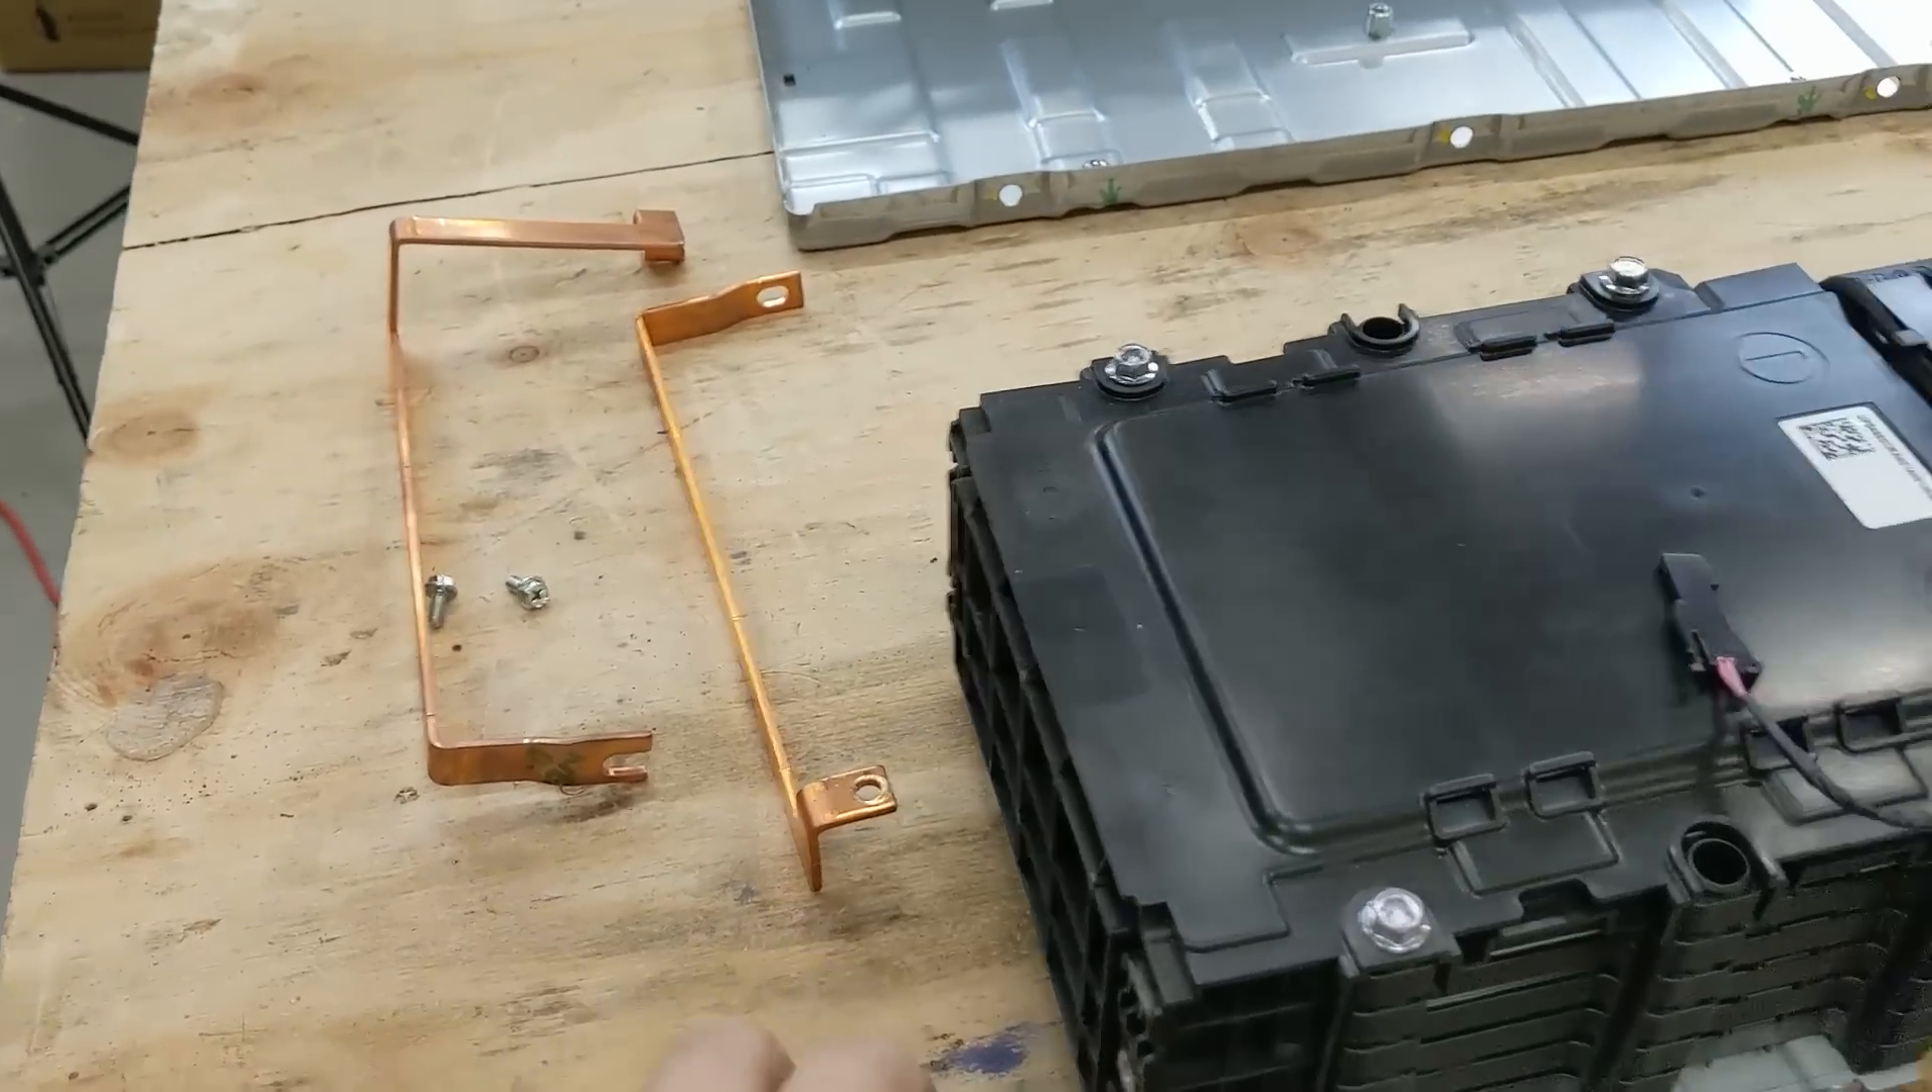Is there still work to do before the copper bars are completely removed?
No.